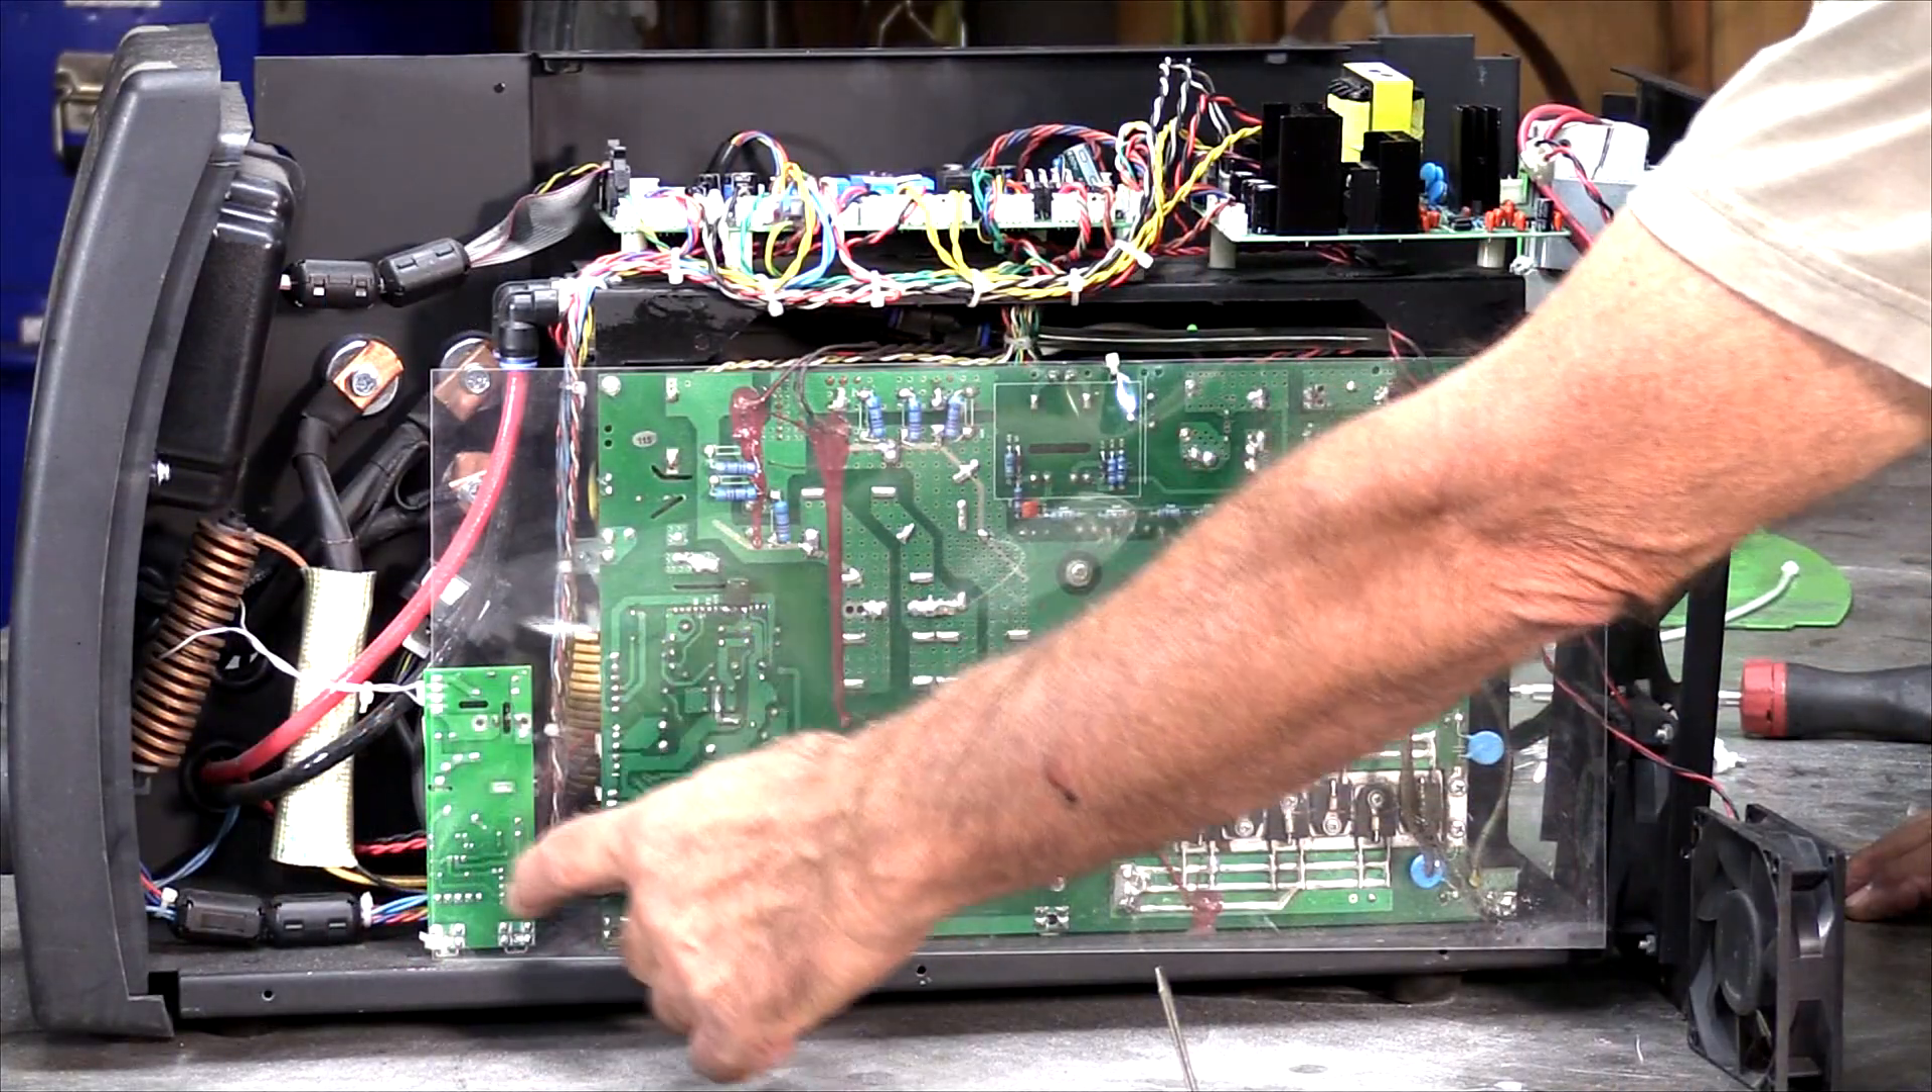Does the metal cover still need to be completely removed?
No.